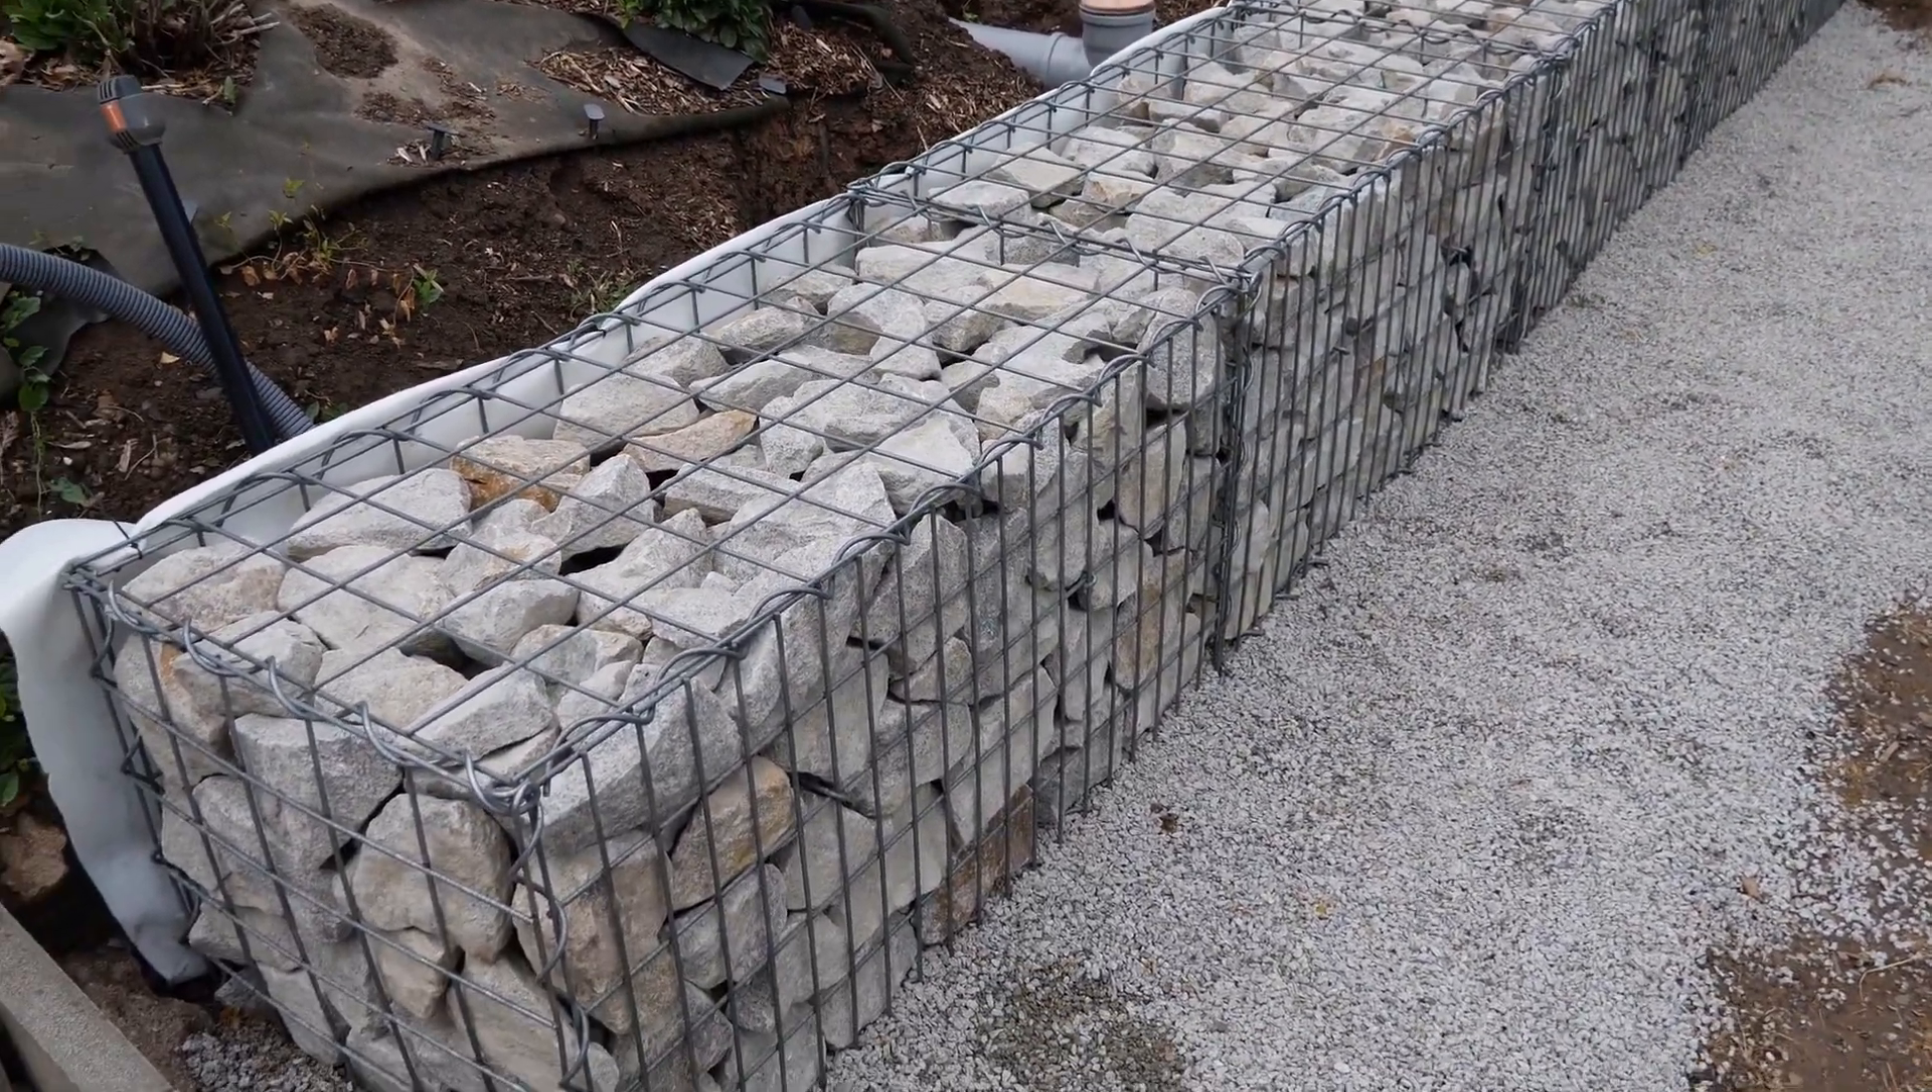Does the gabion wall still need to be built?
No.